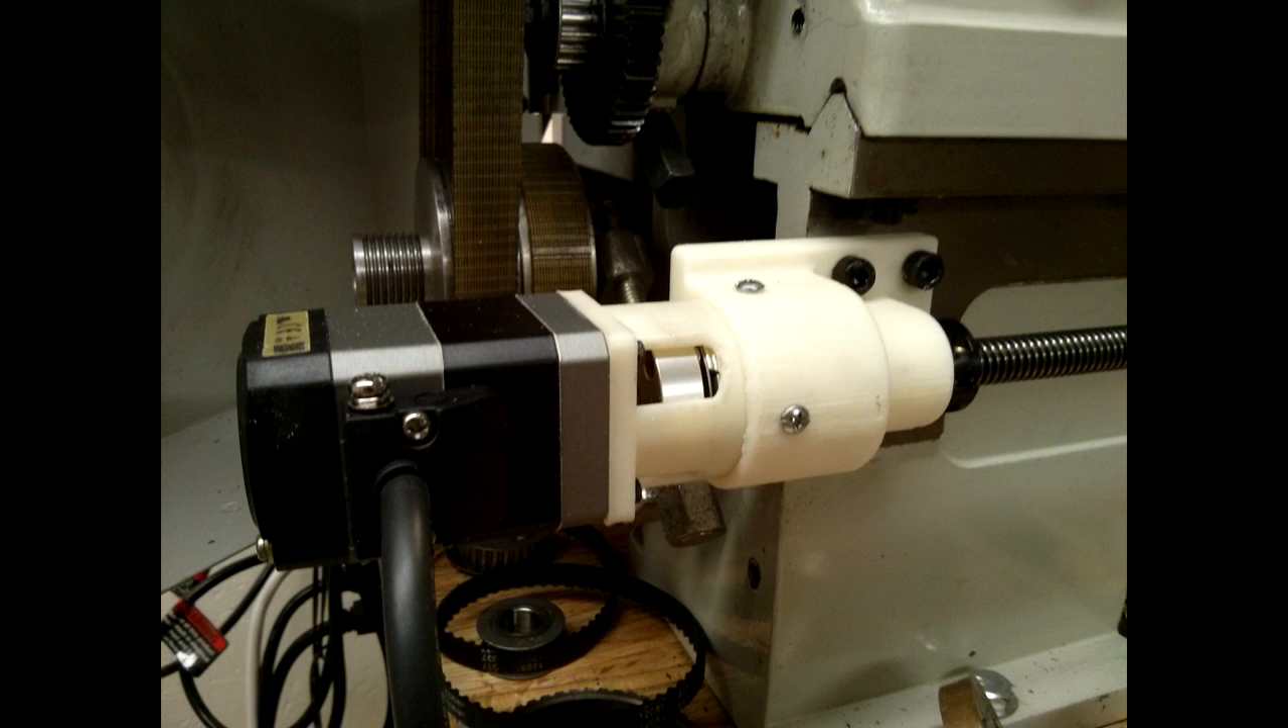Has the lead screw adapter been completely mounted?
Yes.